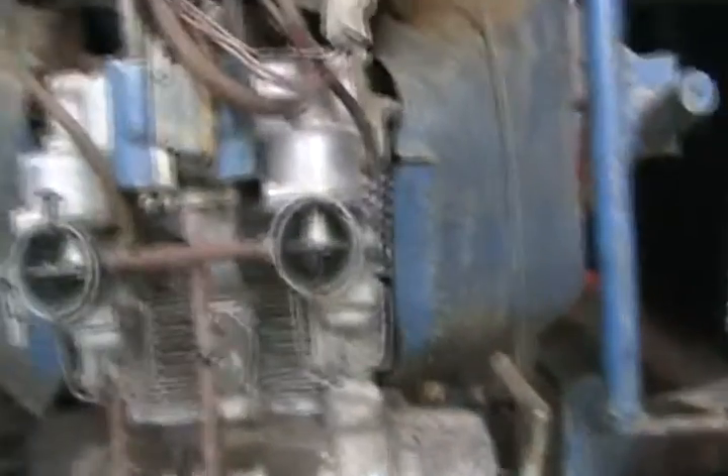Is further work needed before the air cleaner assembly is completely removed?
No.